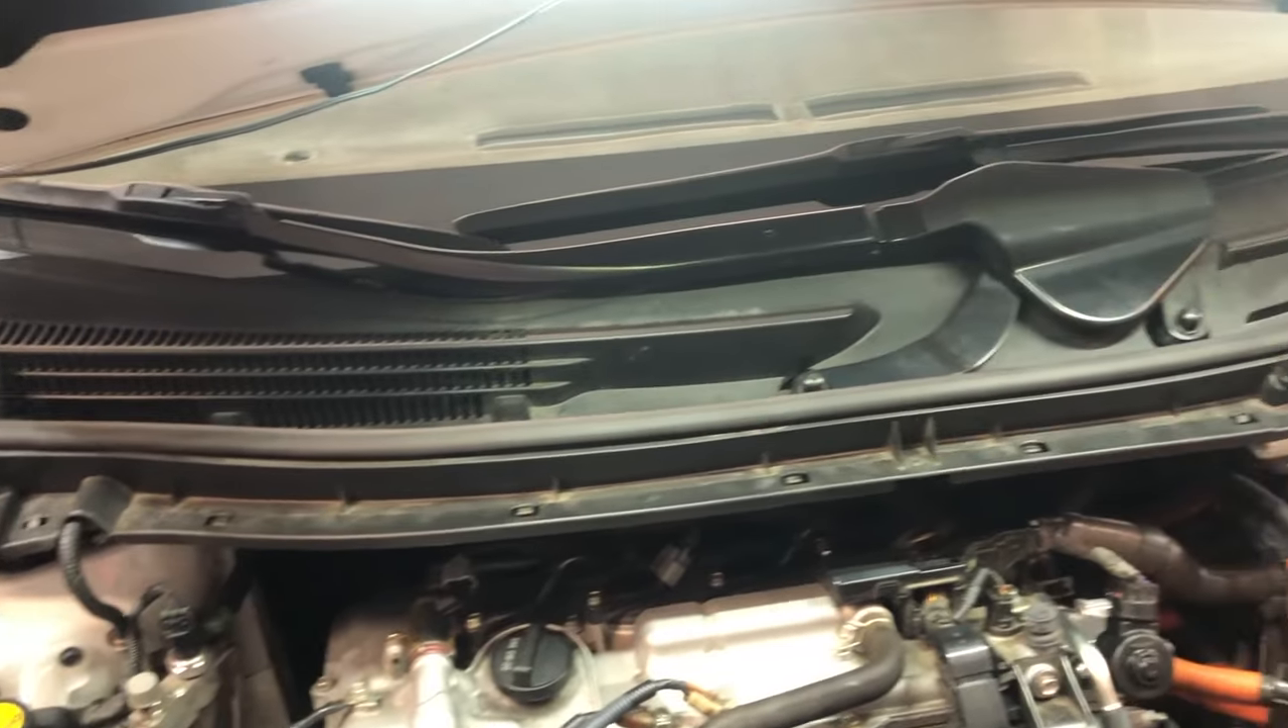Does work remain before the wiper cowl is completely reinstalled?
No.